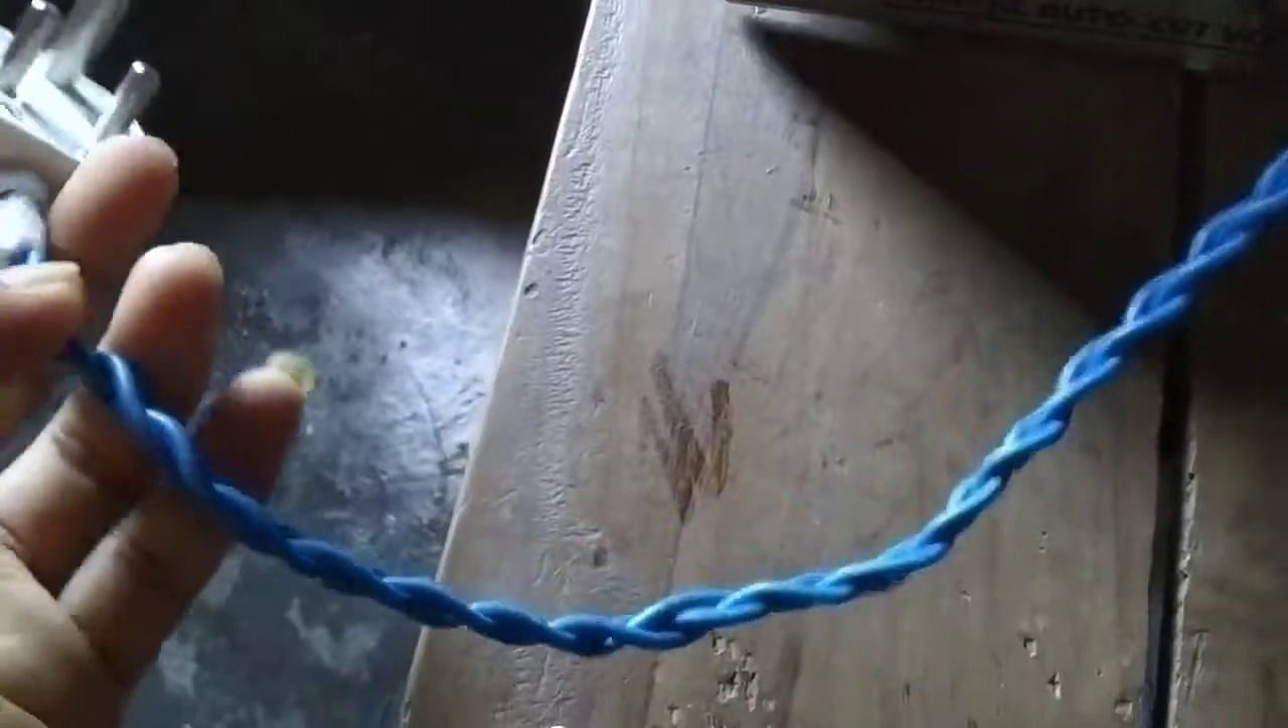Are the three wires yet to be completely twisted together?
No.